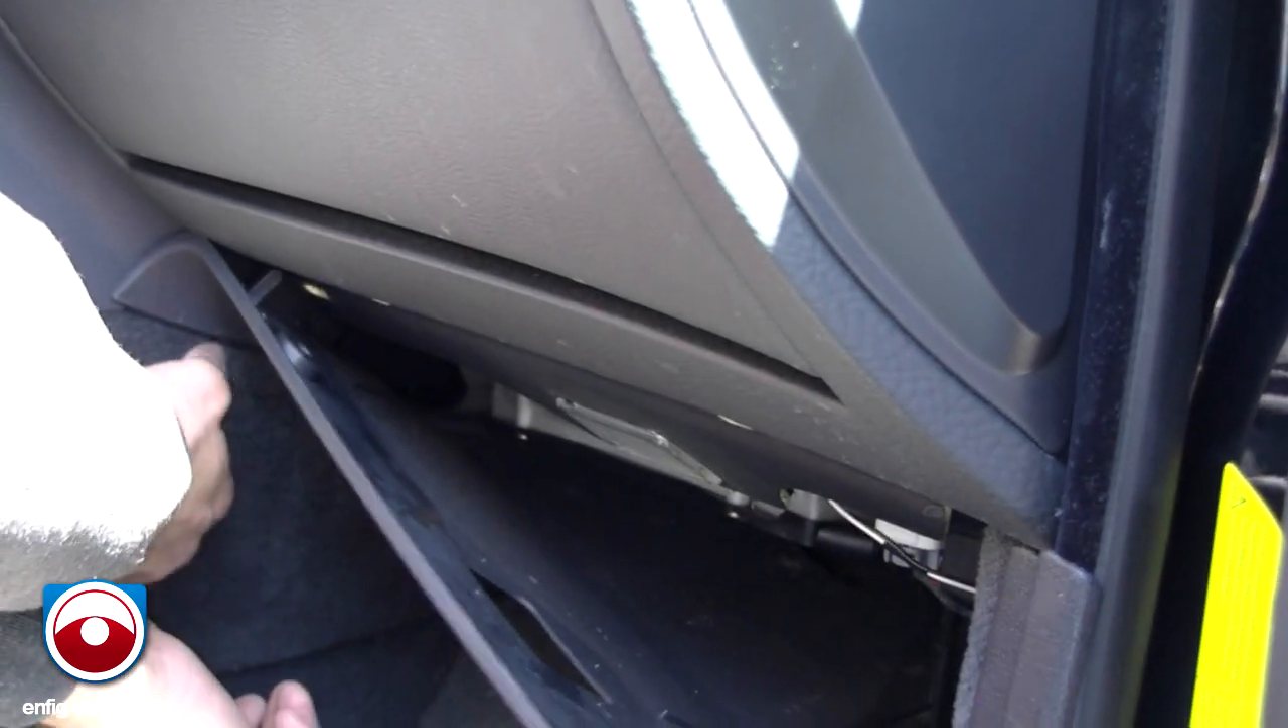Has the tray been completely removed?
No.